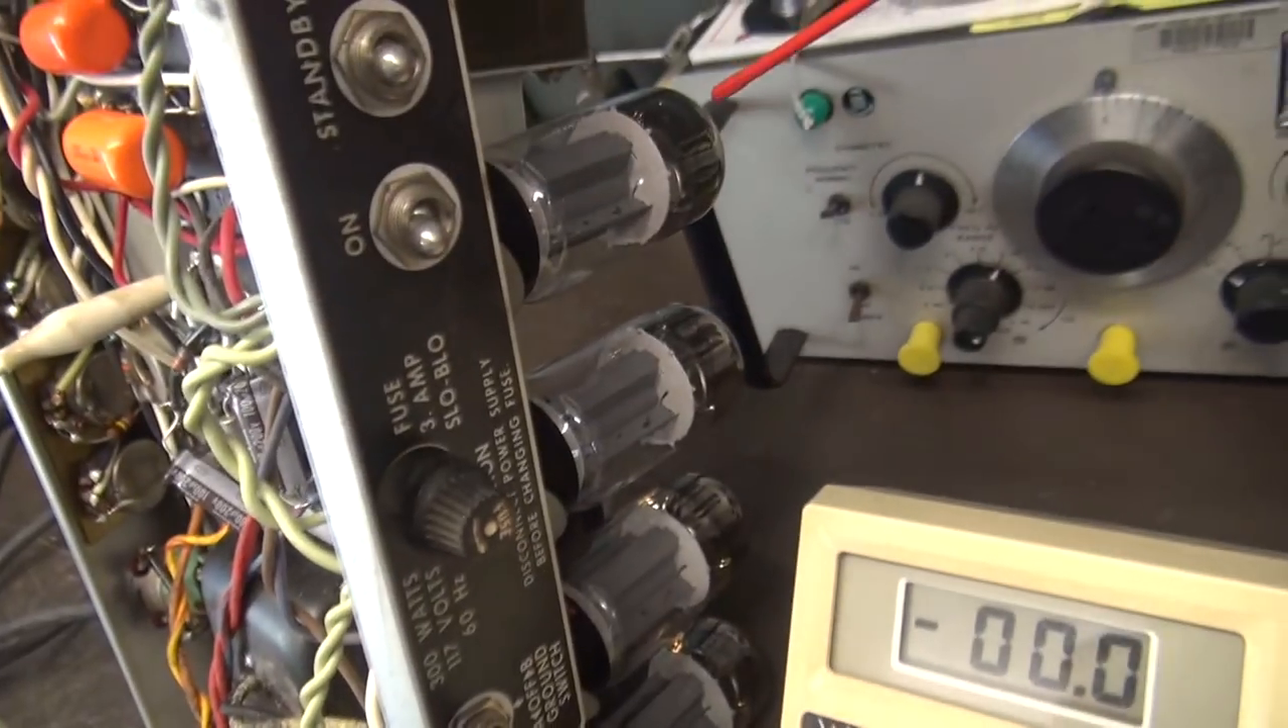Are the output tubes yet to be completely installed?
No.